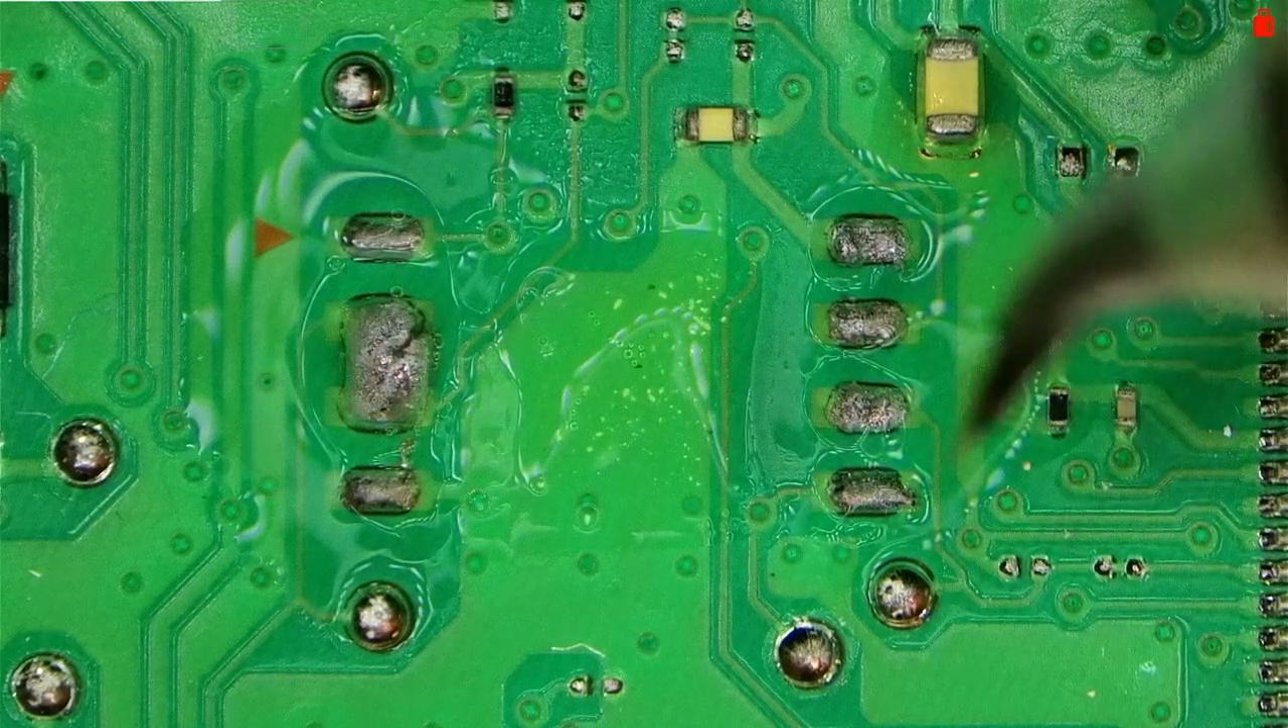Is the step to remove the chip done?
Yes.